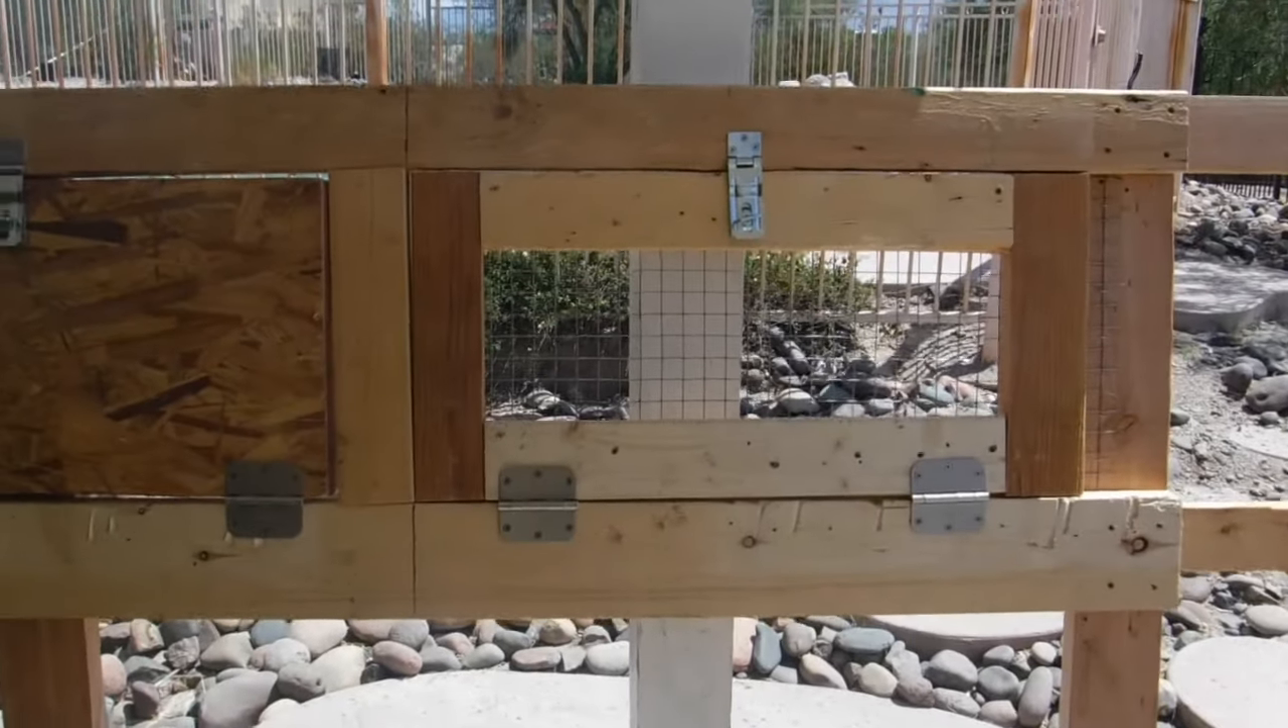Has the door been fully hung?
Yes.